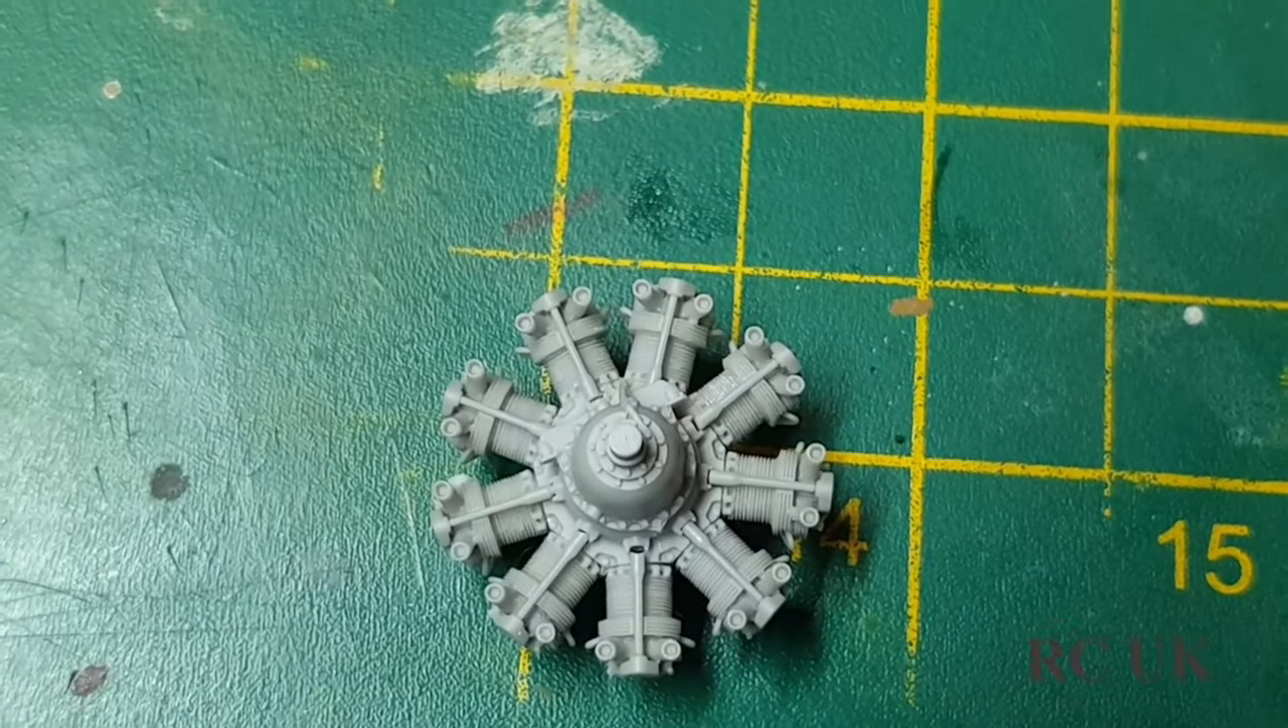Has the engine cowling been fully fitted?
No.